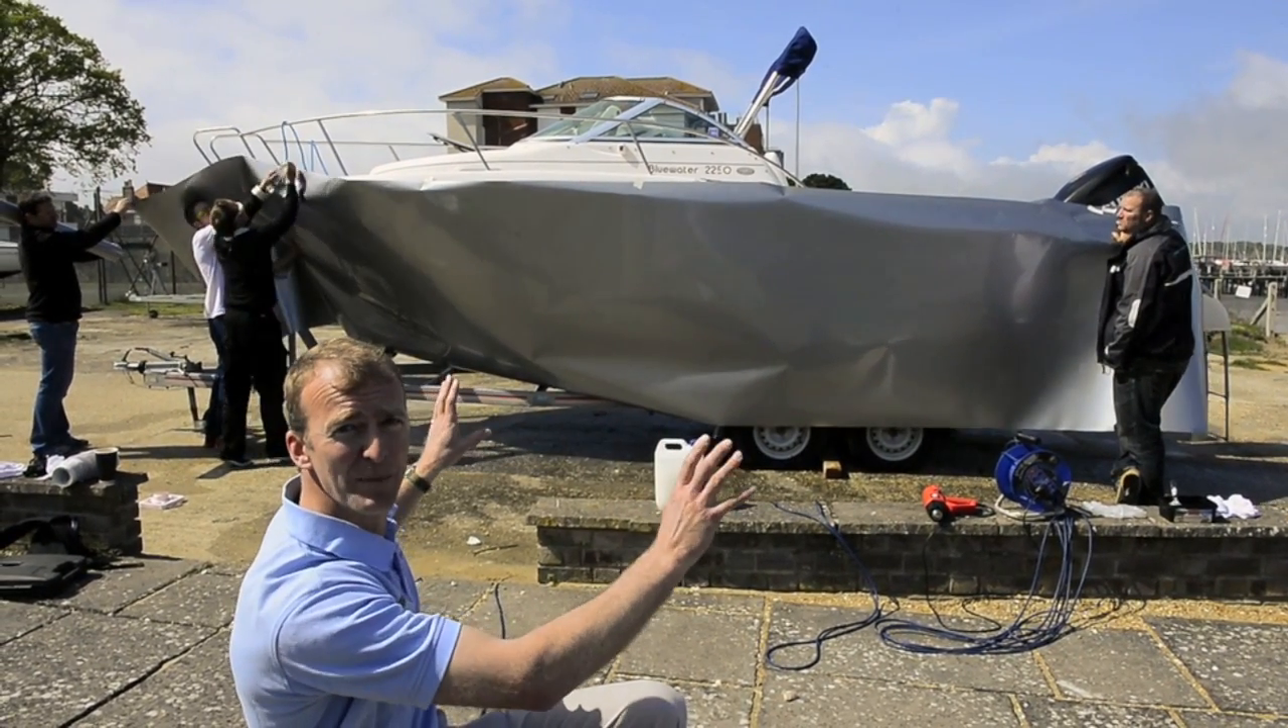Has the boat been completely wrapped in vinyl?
No.